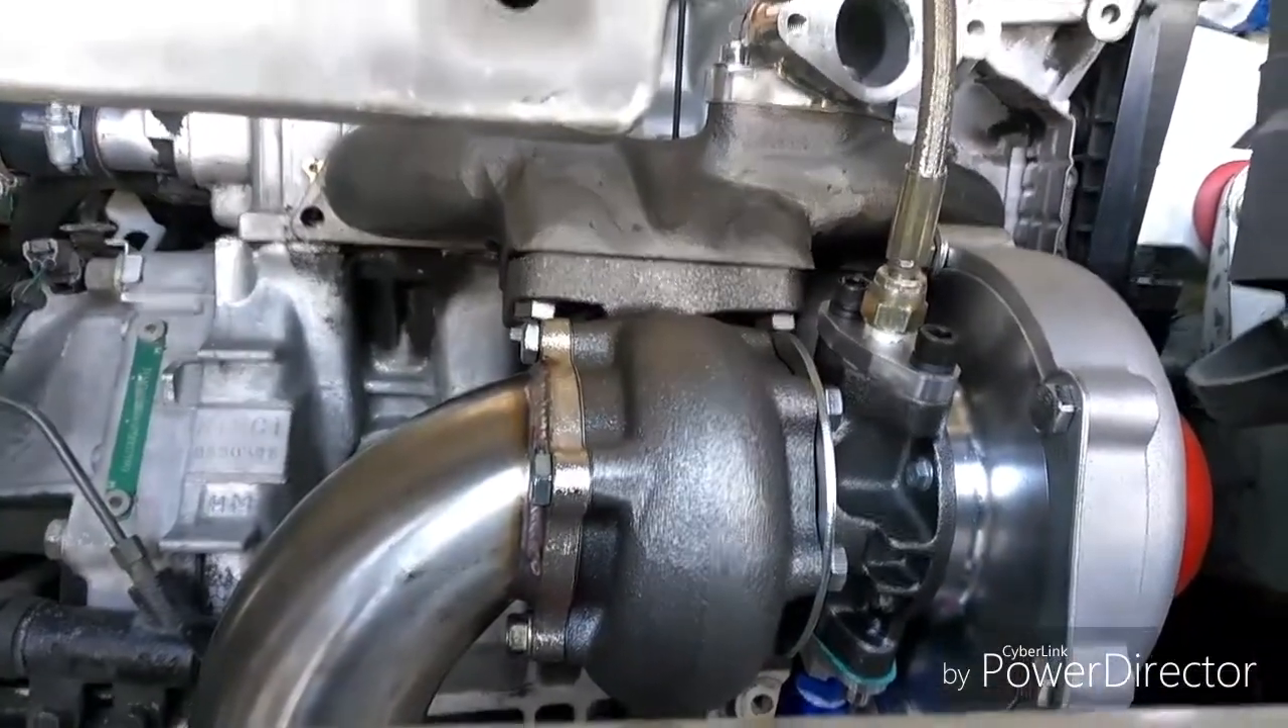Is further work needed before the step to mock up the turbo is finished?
No.